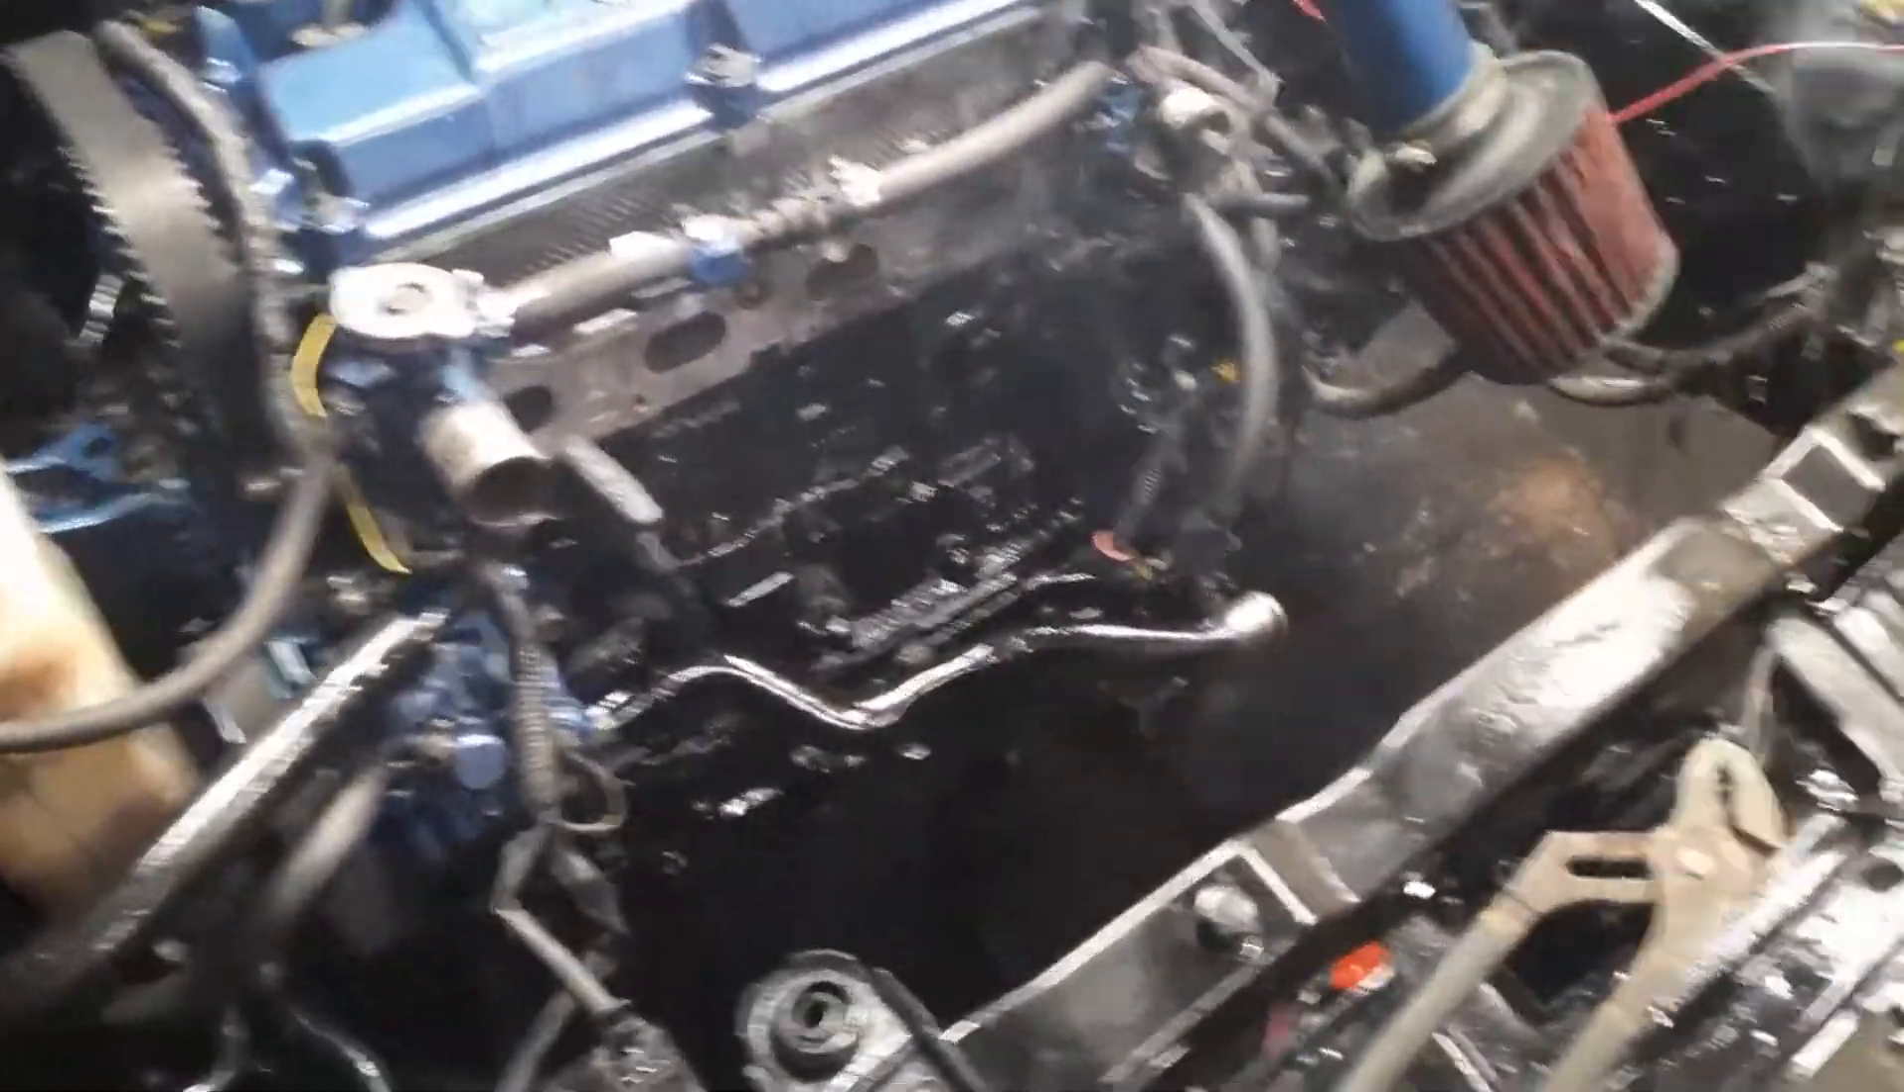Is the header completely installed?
No.